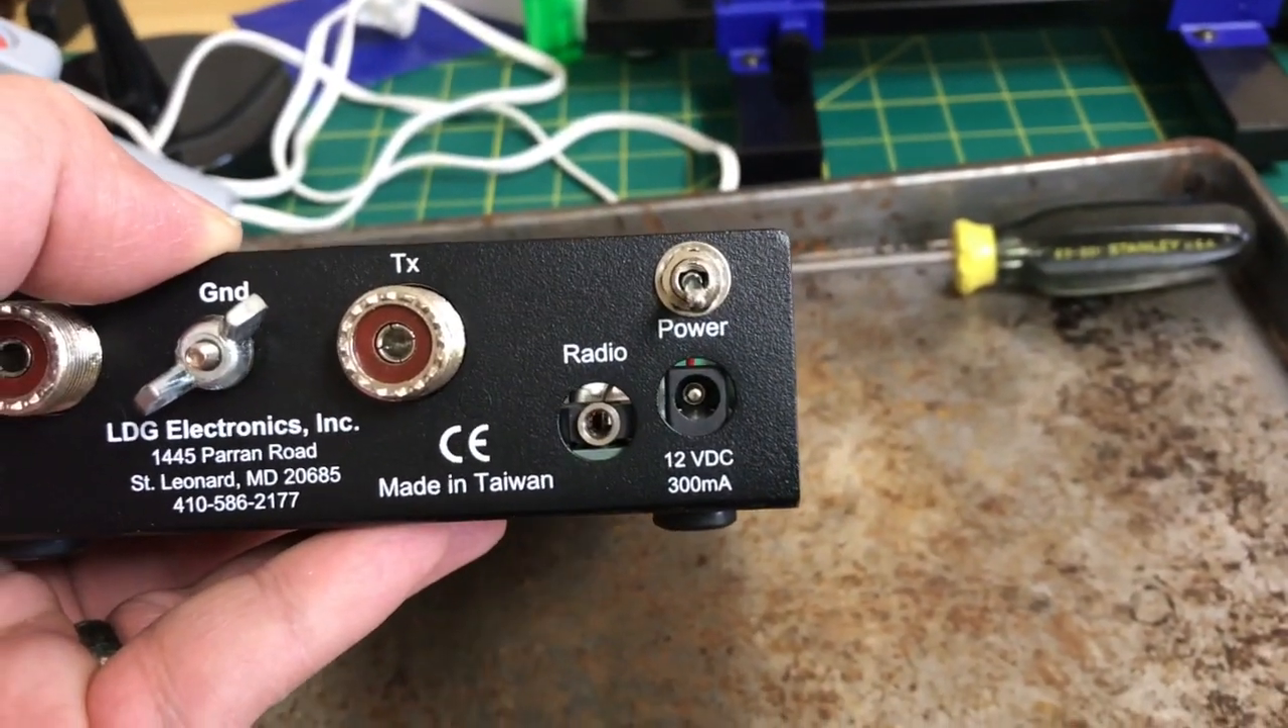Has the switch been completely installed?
Yes.